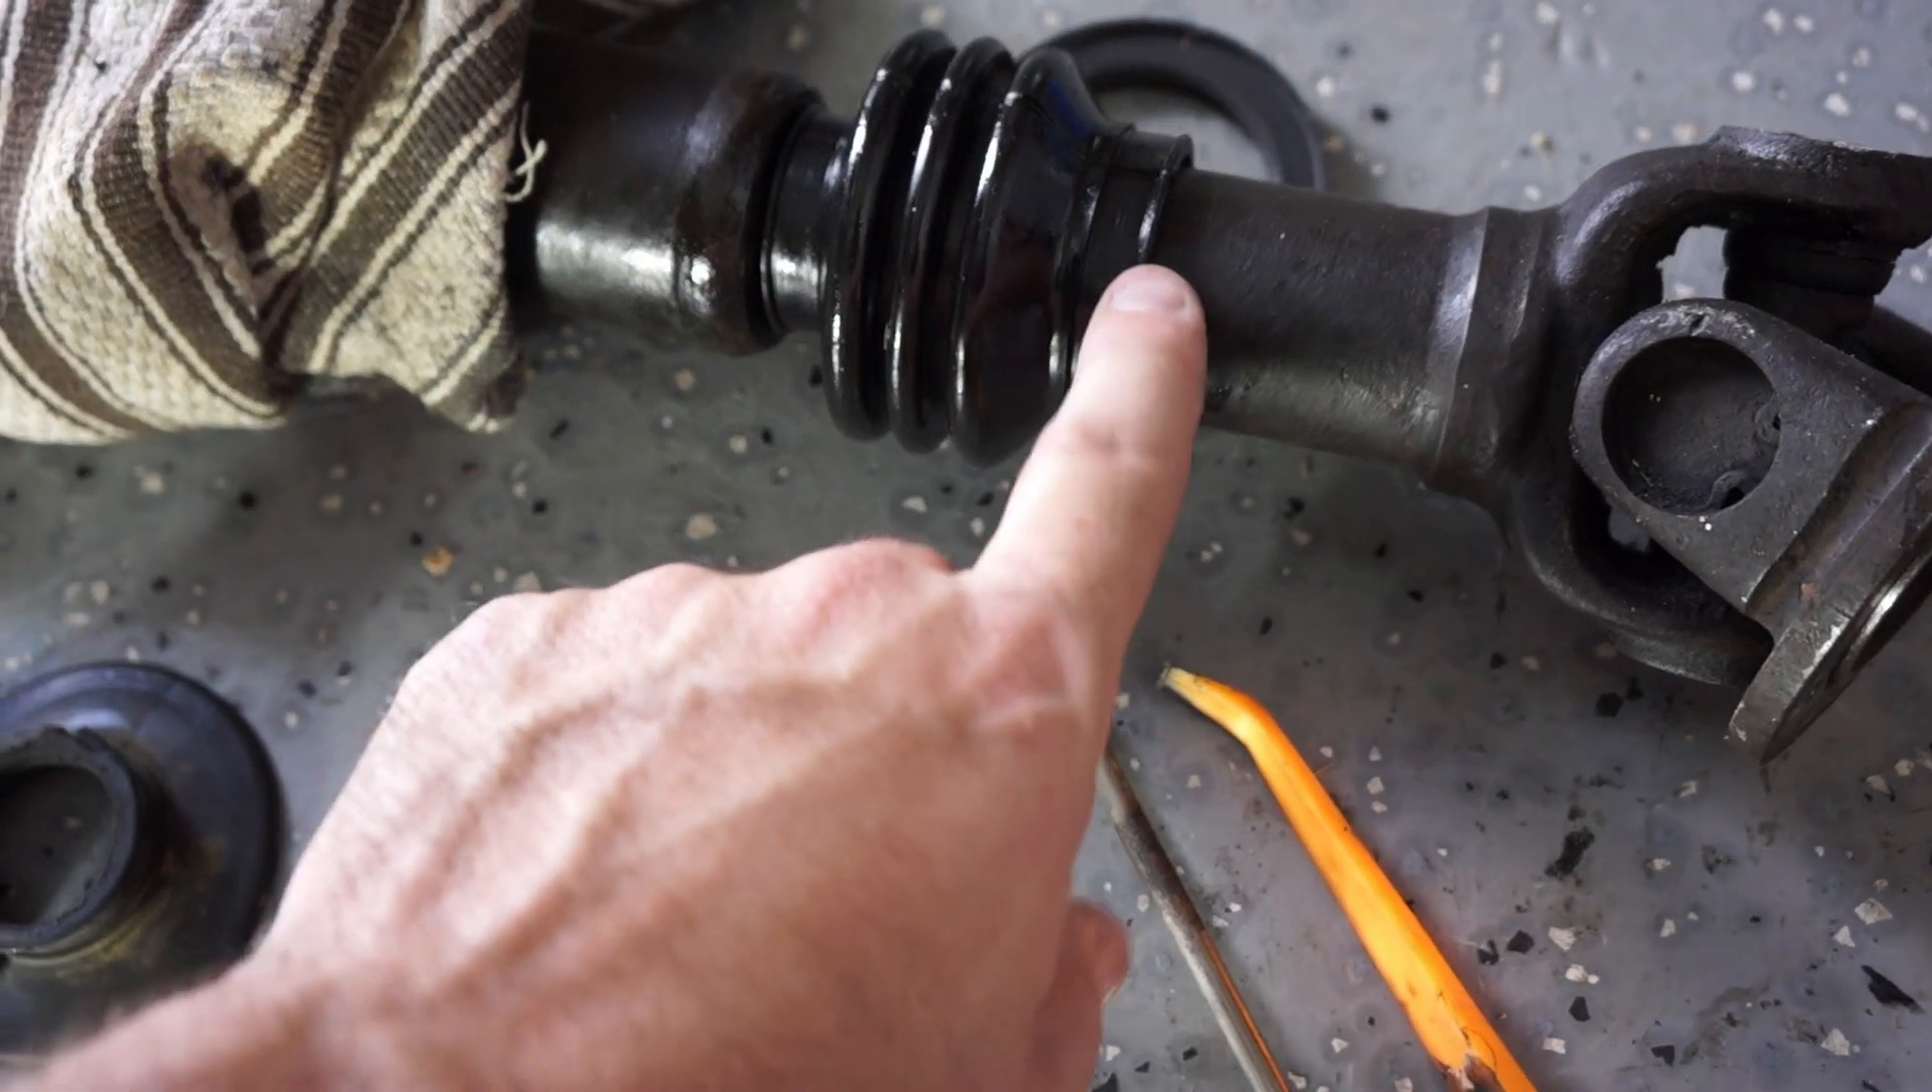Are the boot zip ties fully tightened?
No.